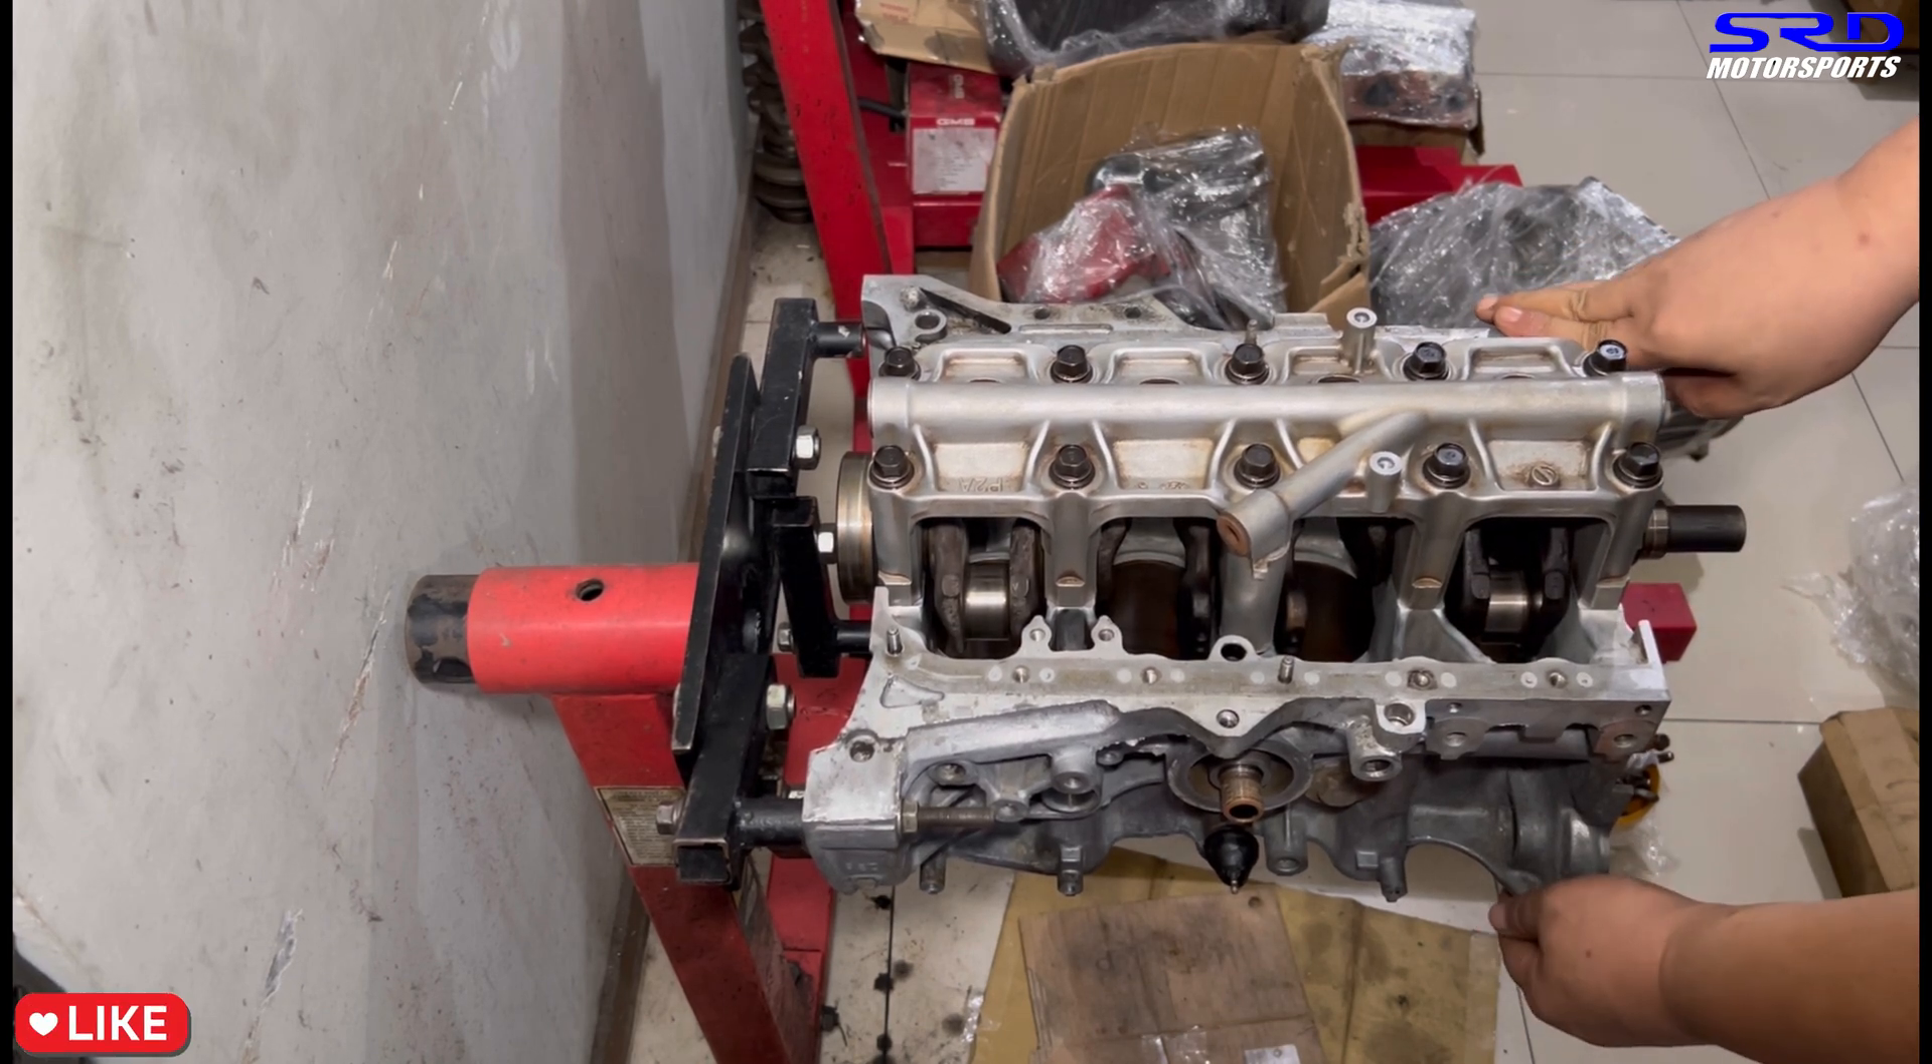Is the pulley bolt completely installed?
No.